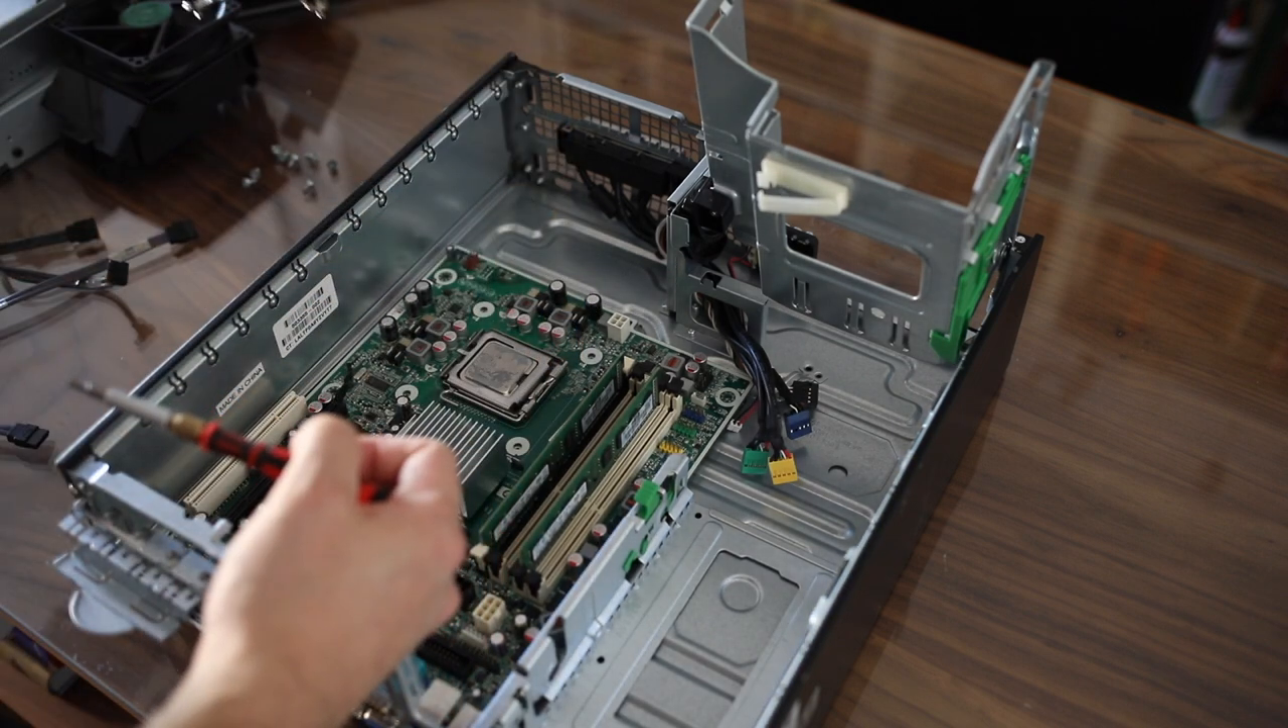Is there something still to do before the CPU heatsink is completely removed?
No.